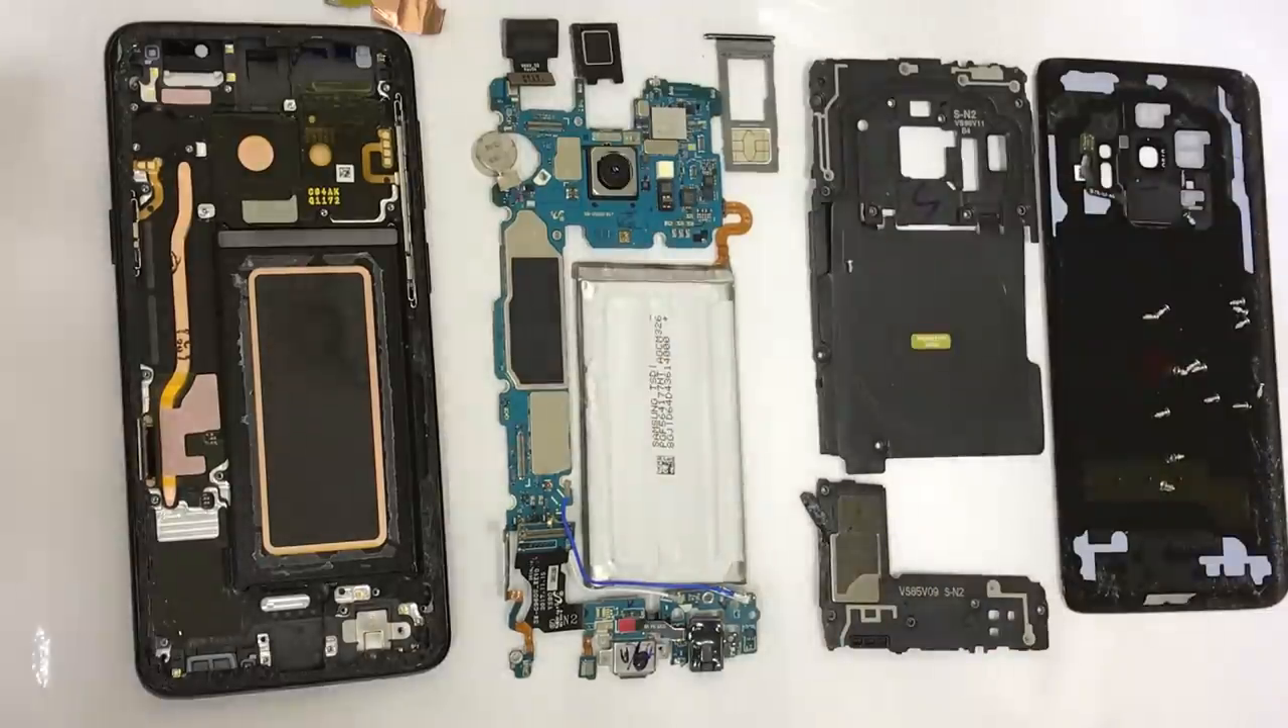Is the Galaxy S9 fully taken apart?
Yes.